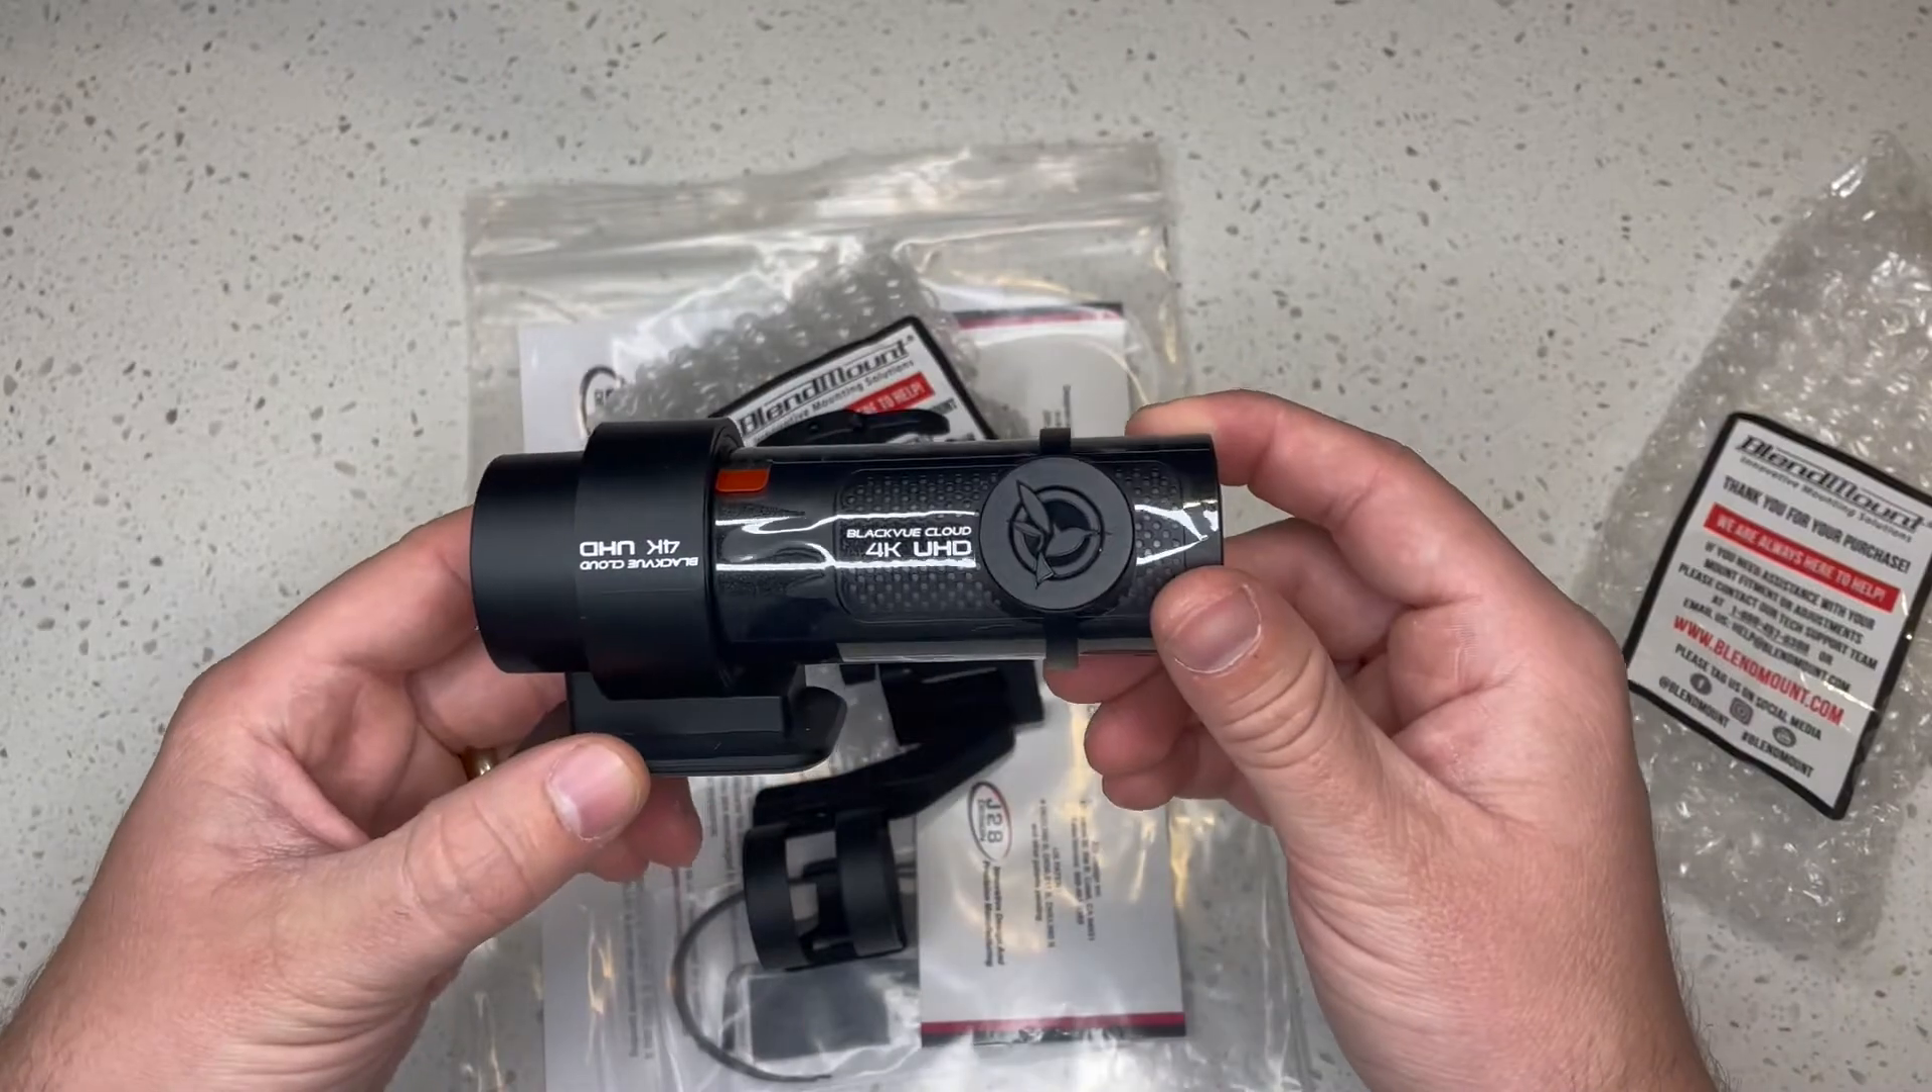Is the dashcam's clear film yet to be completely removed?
Yes.